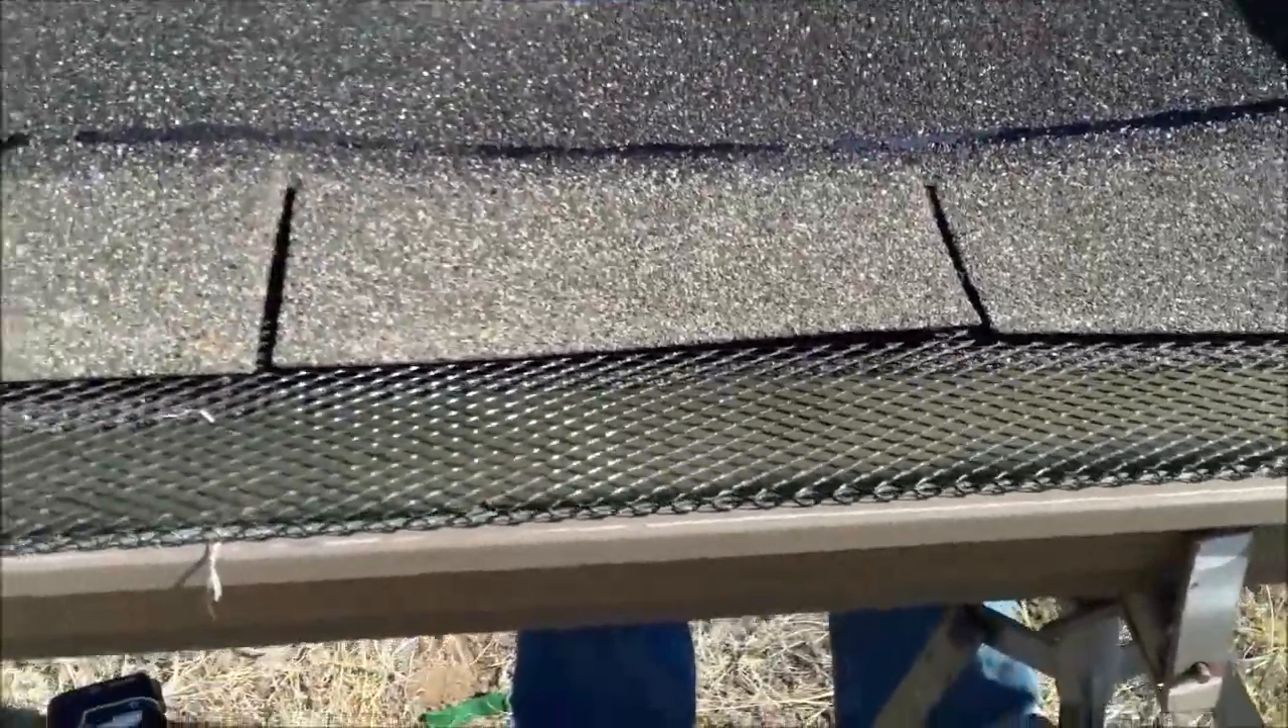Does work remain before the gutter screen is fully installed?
No.